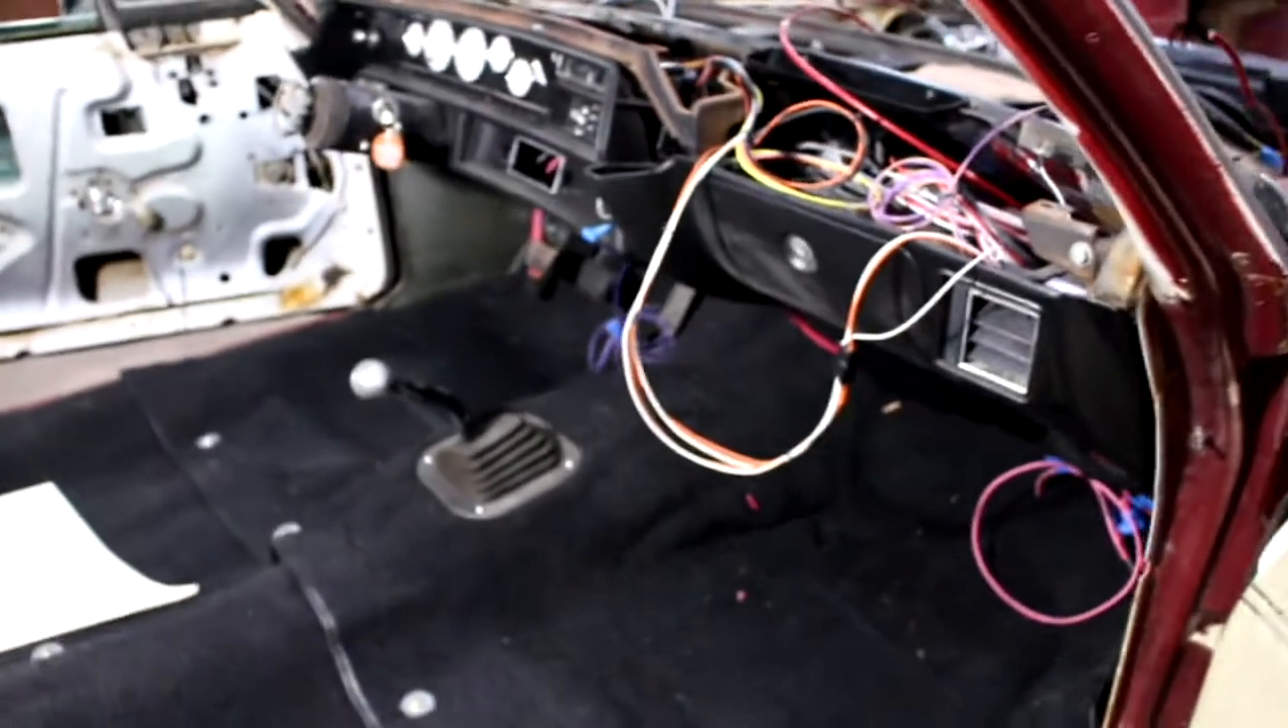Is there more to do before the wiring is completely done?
Yes.